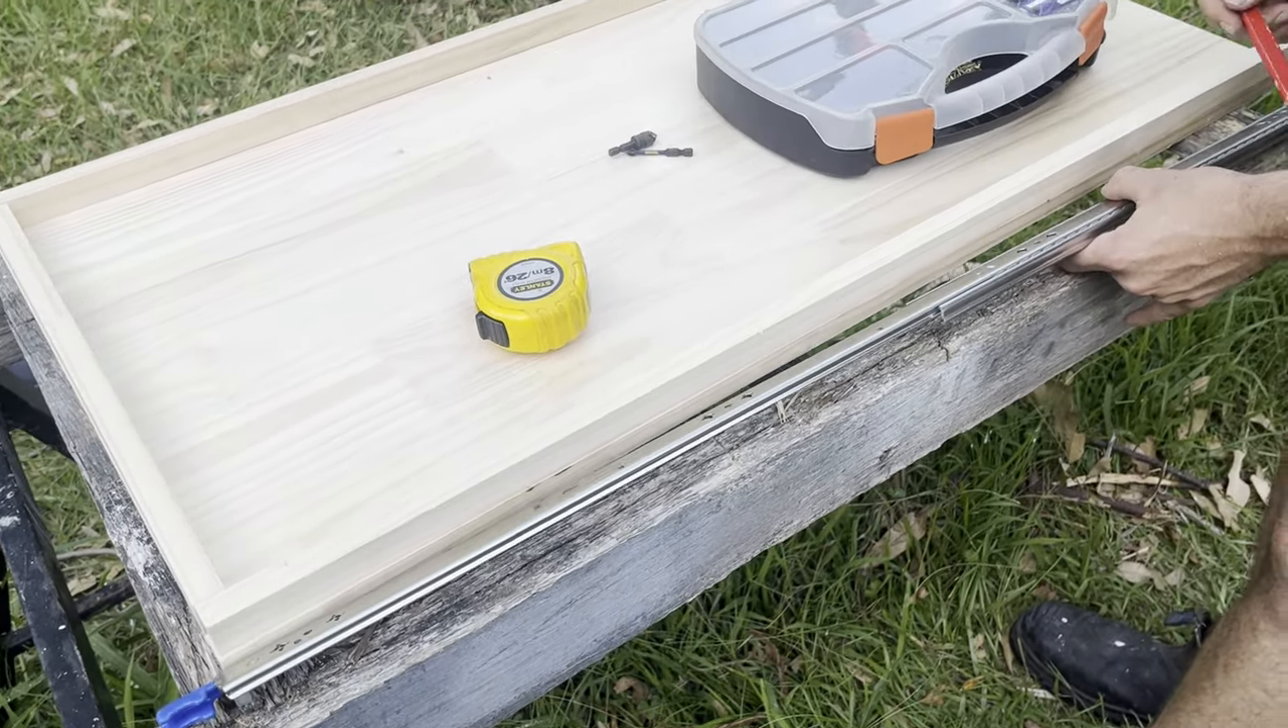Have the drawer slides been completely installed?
No.